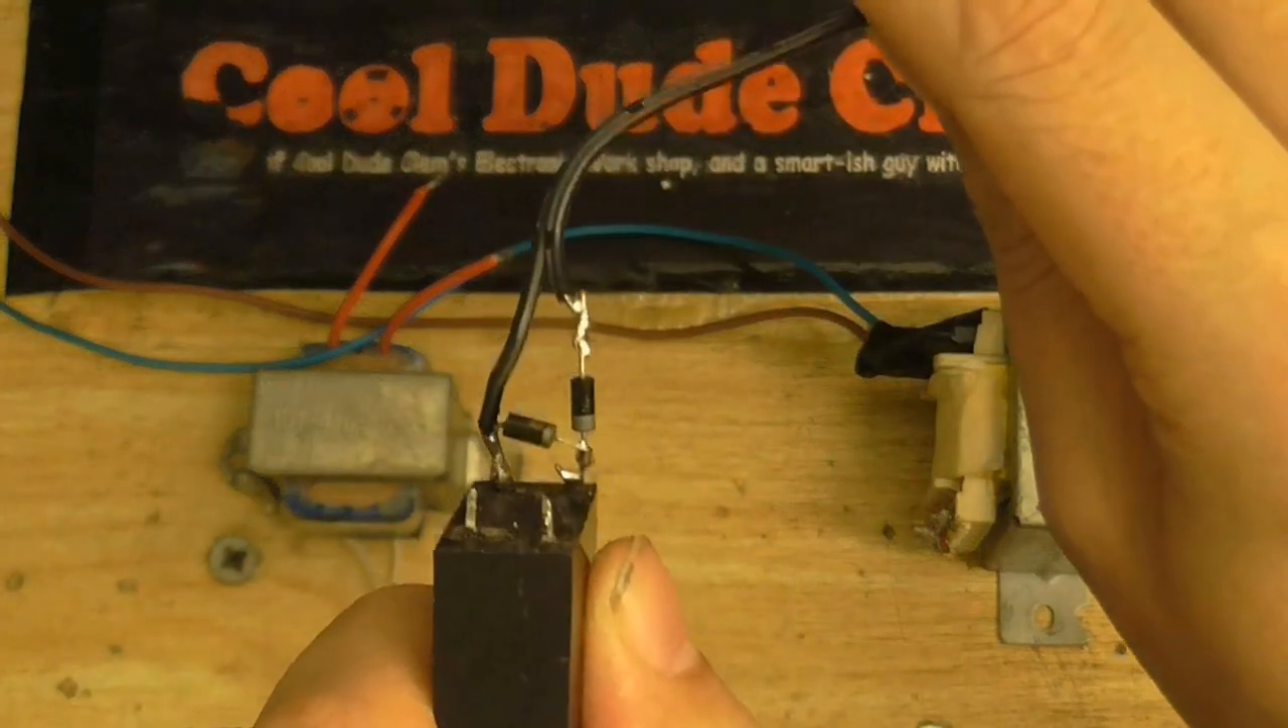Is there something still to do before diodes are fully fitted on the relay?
No.